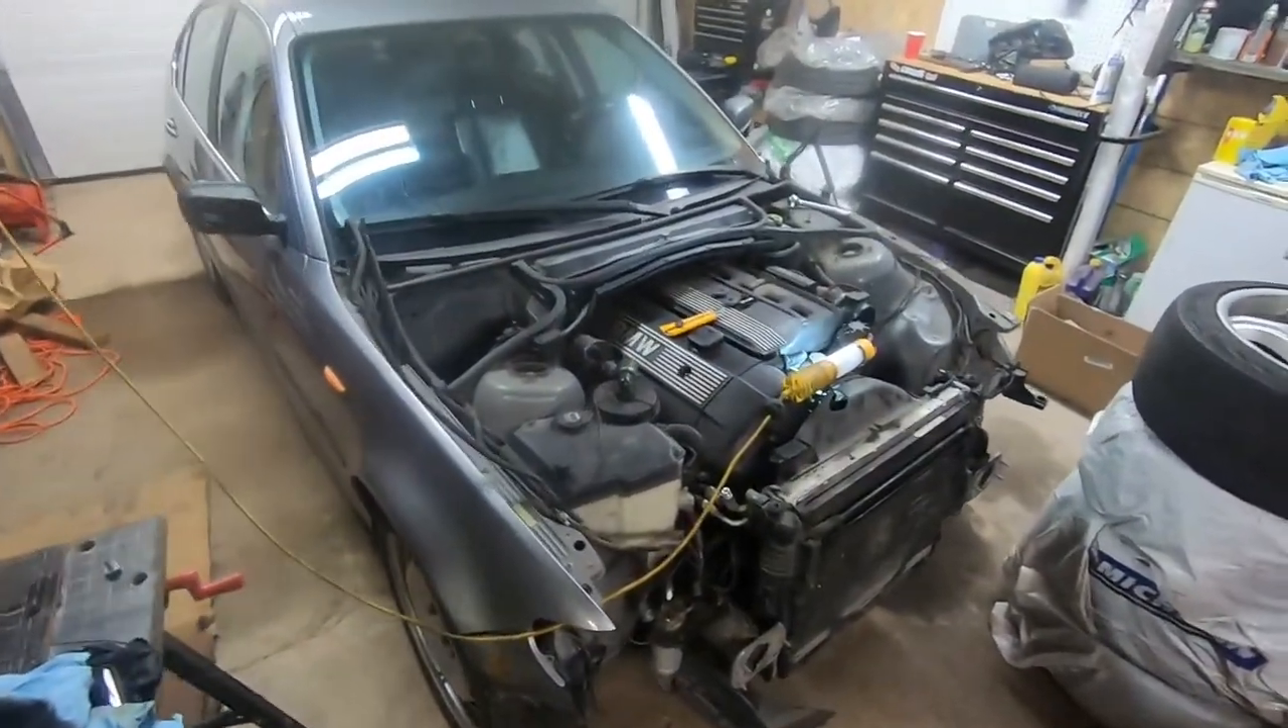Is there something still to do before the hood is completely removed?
No.